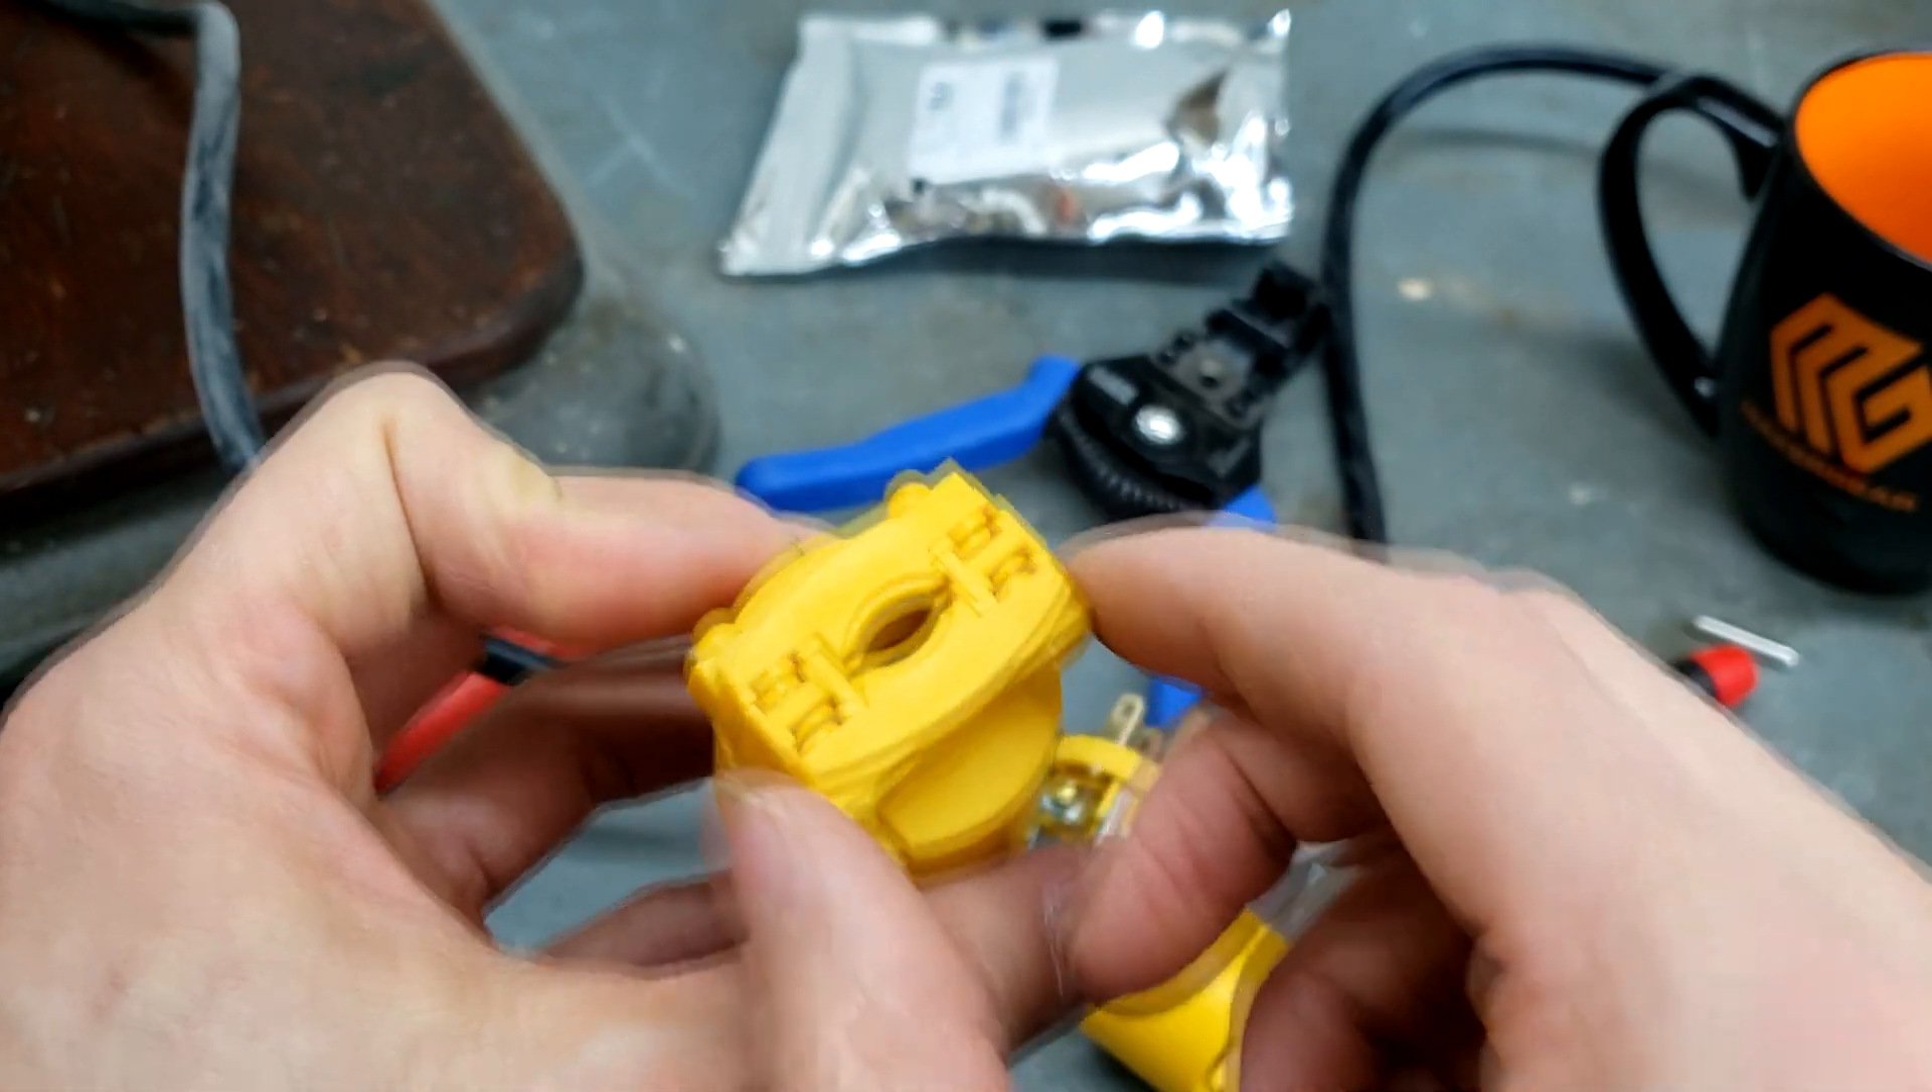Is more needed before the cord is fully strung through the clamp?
Yes.